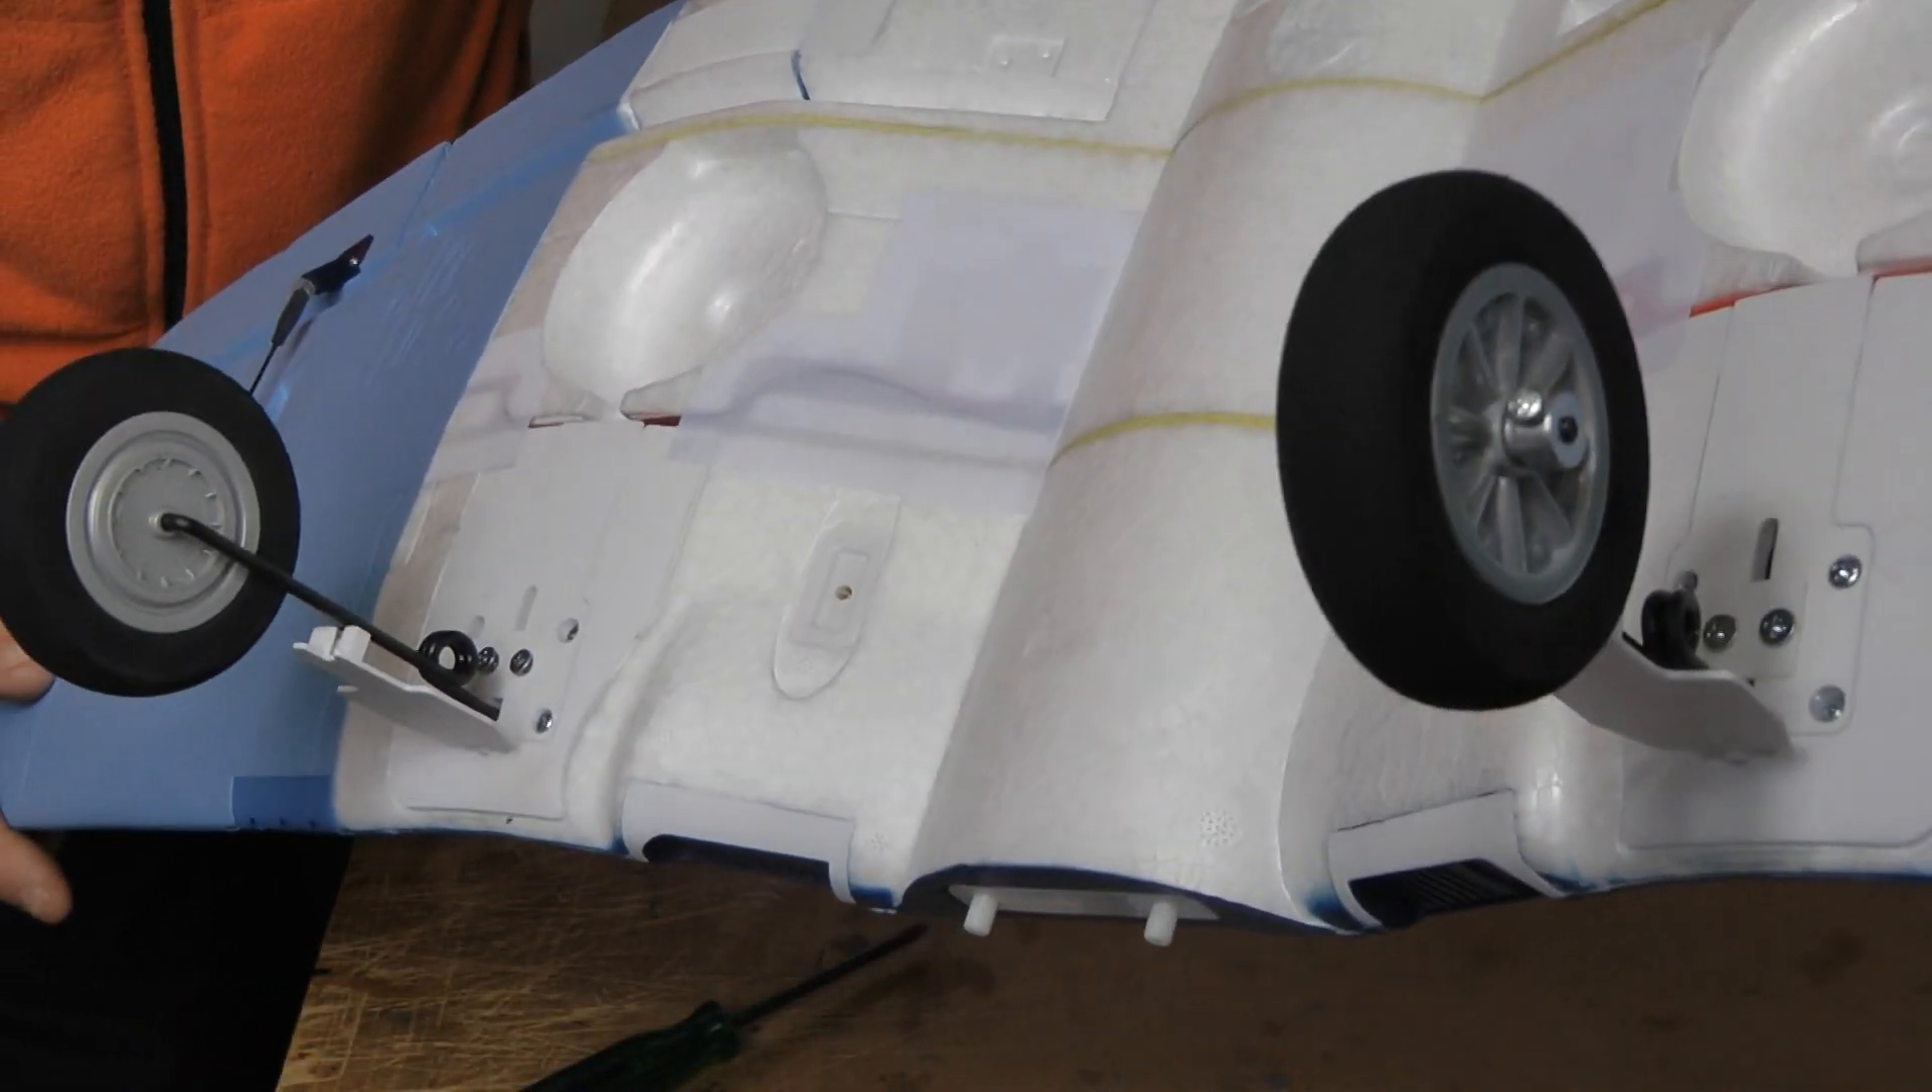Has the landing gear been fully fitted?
Yes.